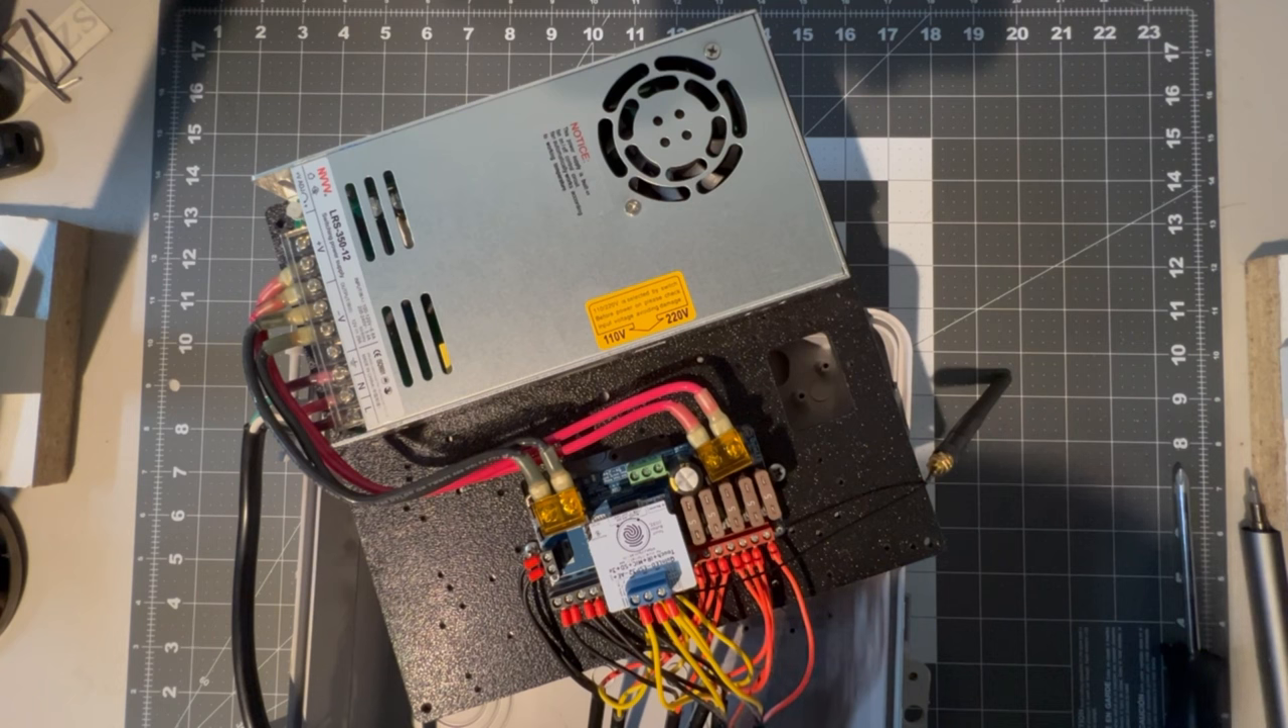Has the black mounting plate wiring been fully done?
Yes.